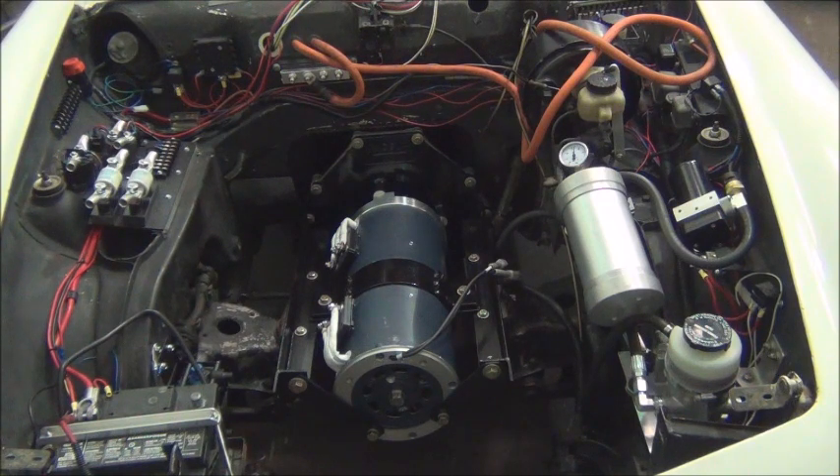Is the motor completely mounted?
Yes.